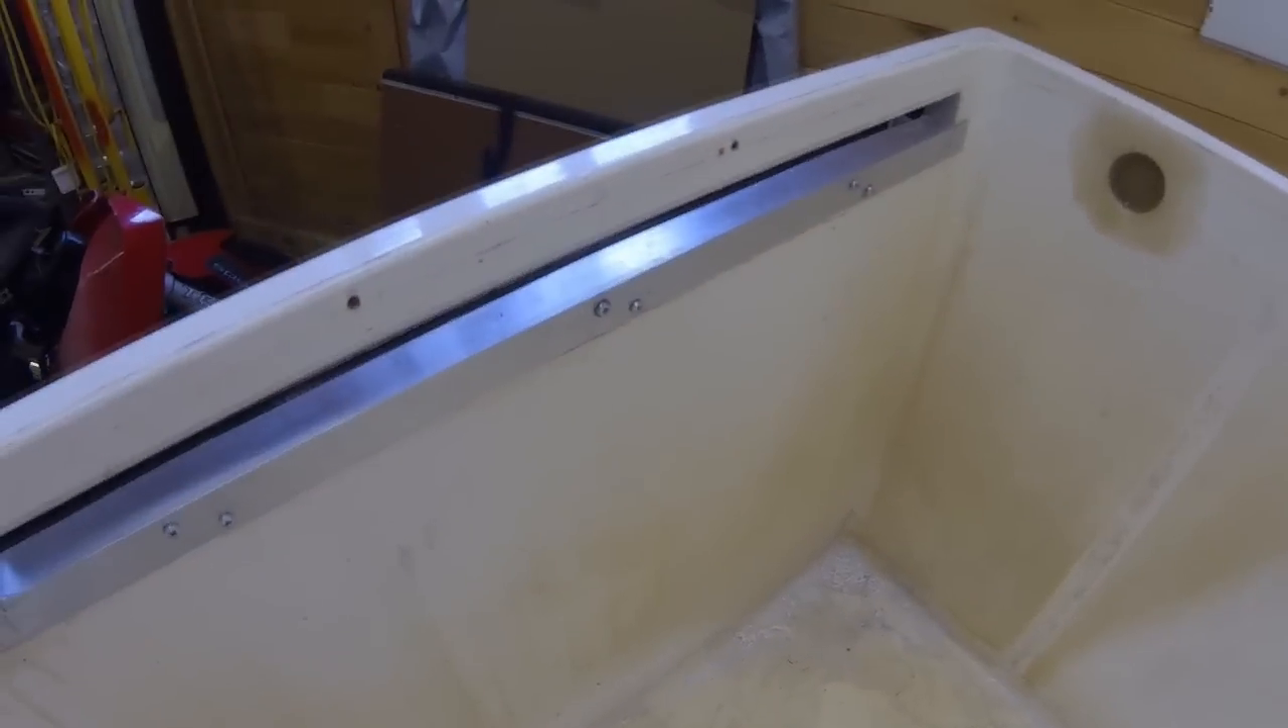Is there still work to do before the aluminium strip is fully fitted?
No.